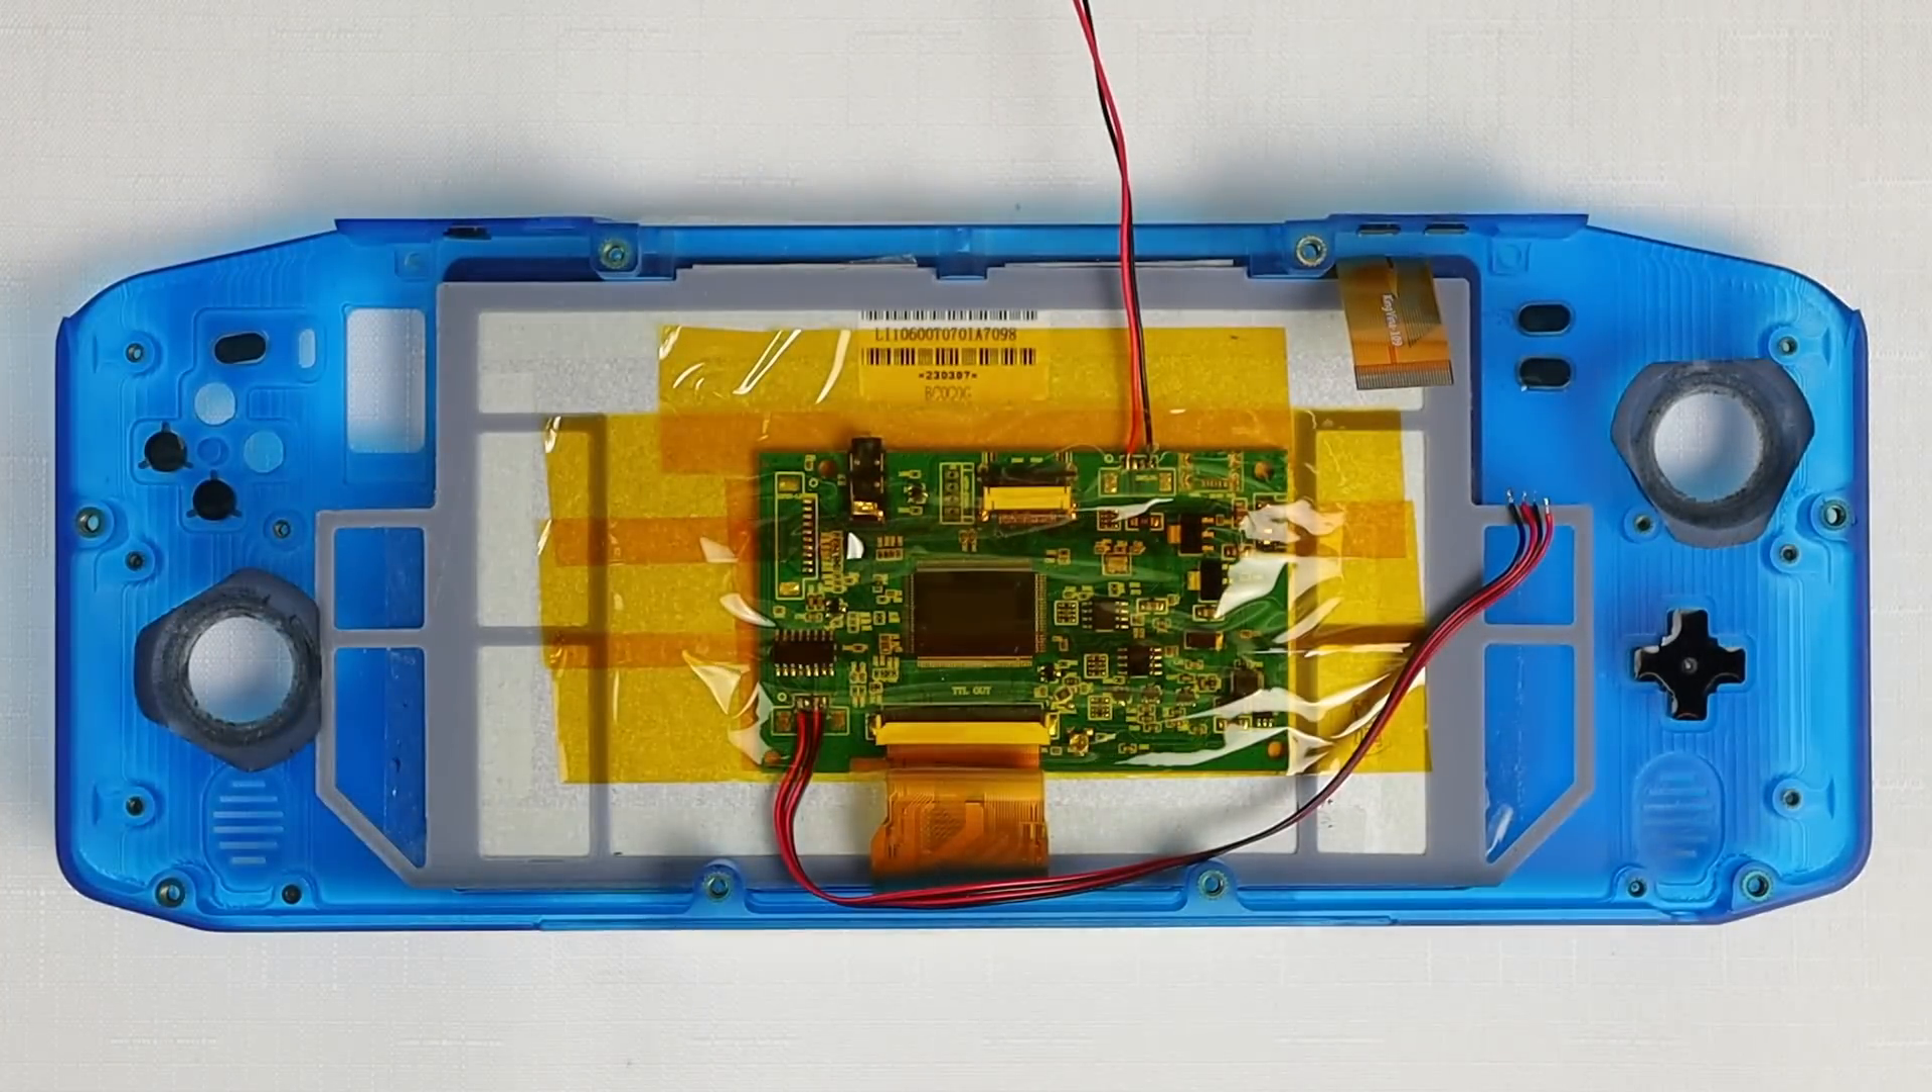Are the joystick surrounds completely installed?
Yes.